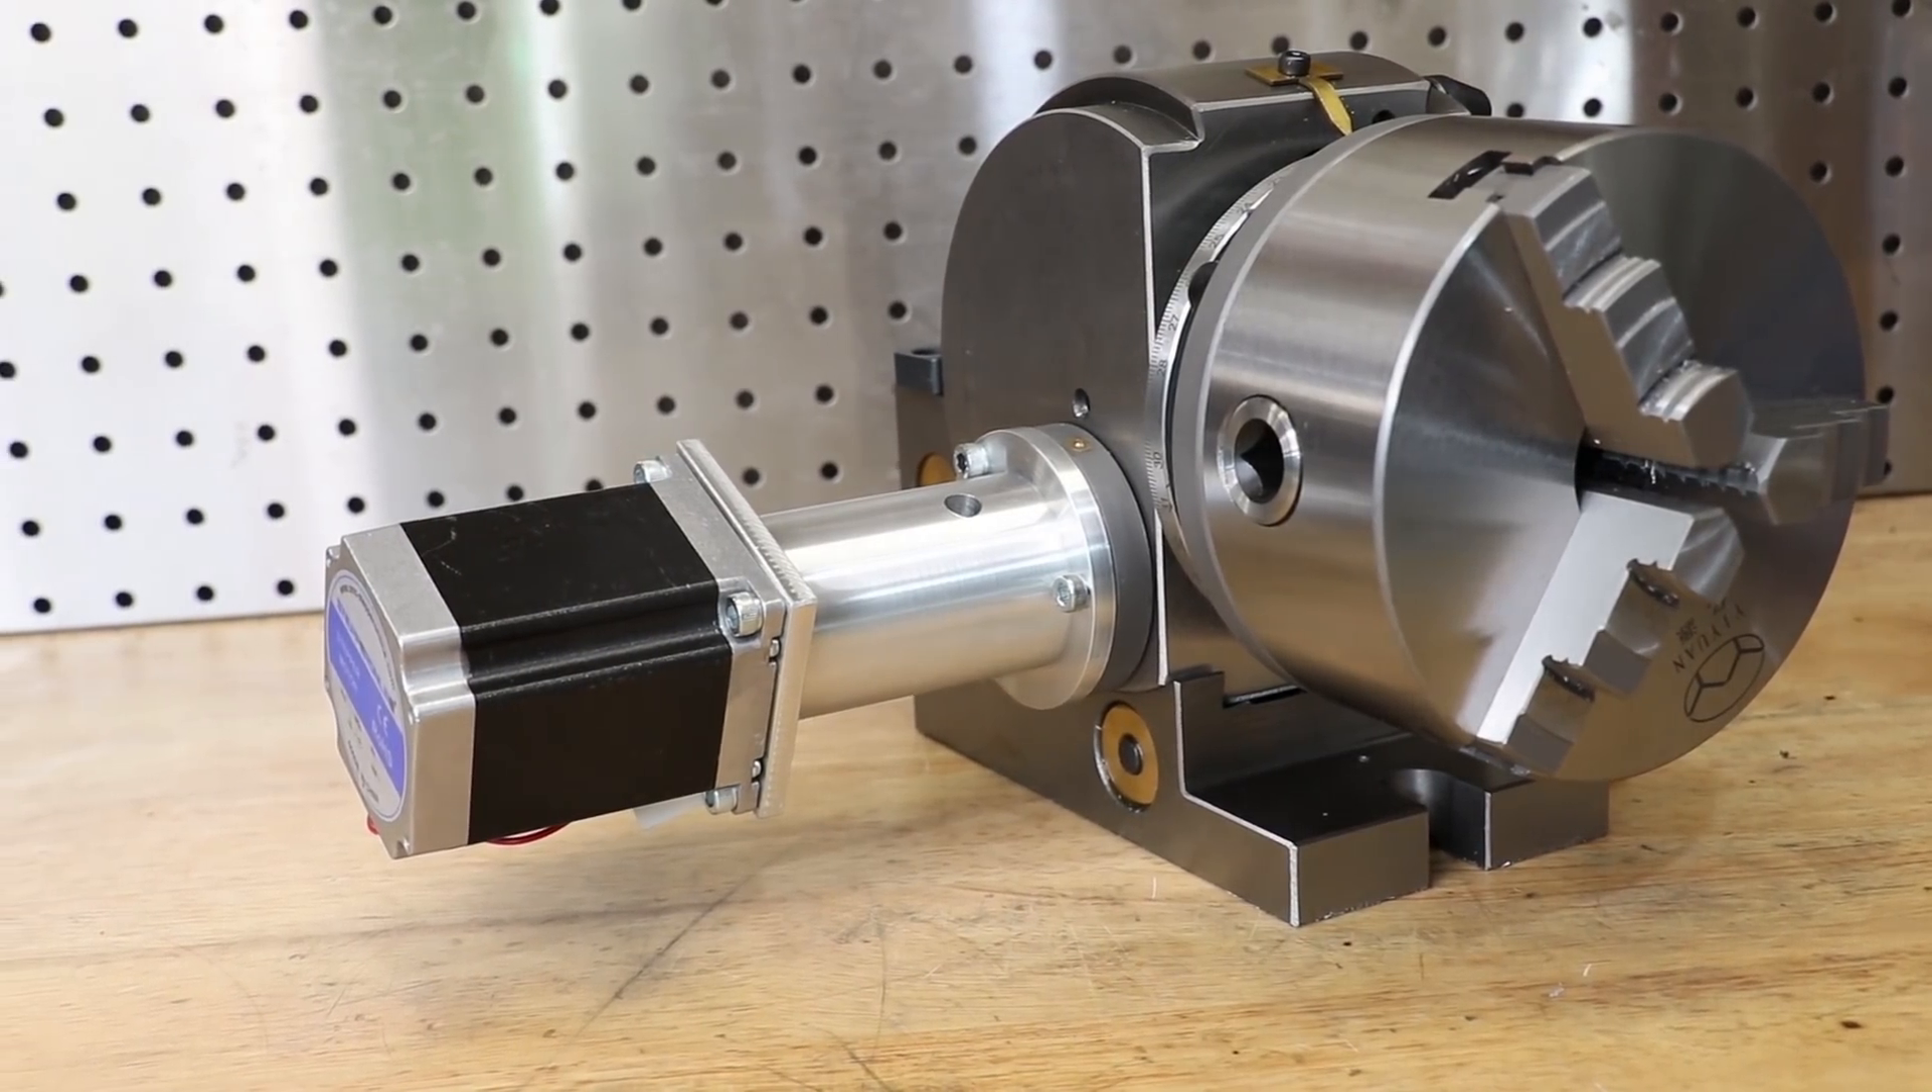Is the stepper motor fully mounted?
Yes.